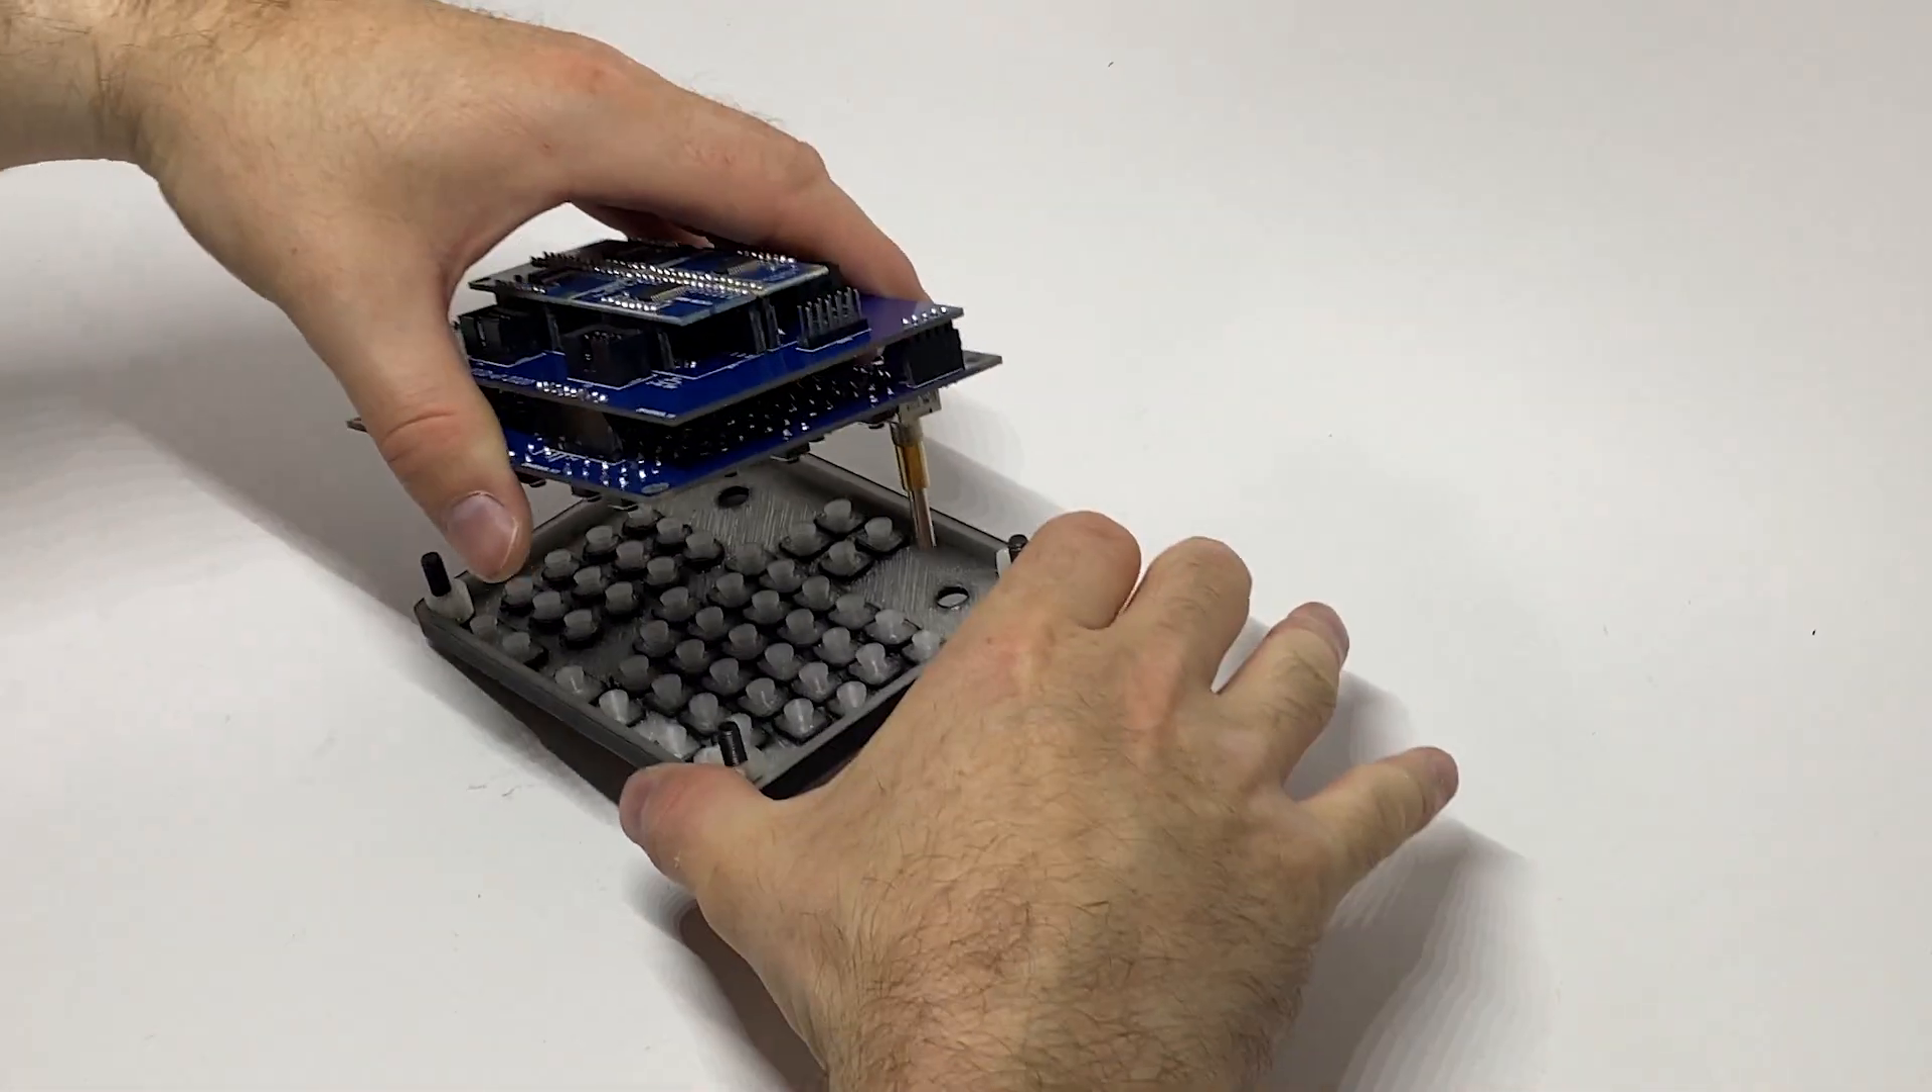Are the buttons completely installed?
Yes.